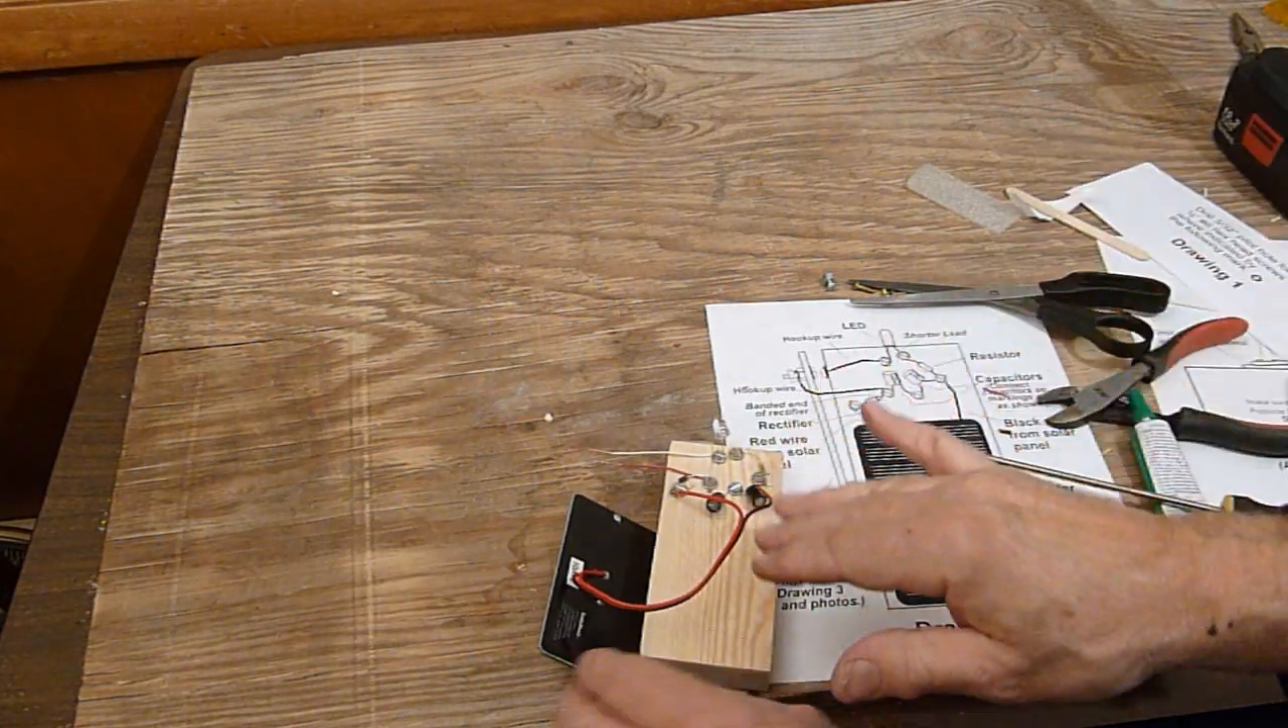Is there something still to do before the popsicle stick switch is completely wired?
Yes.